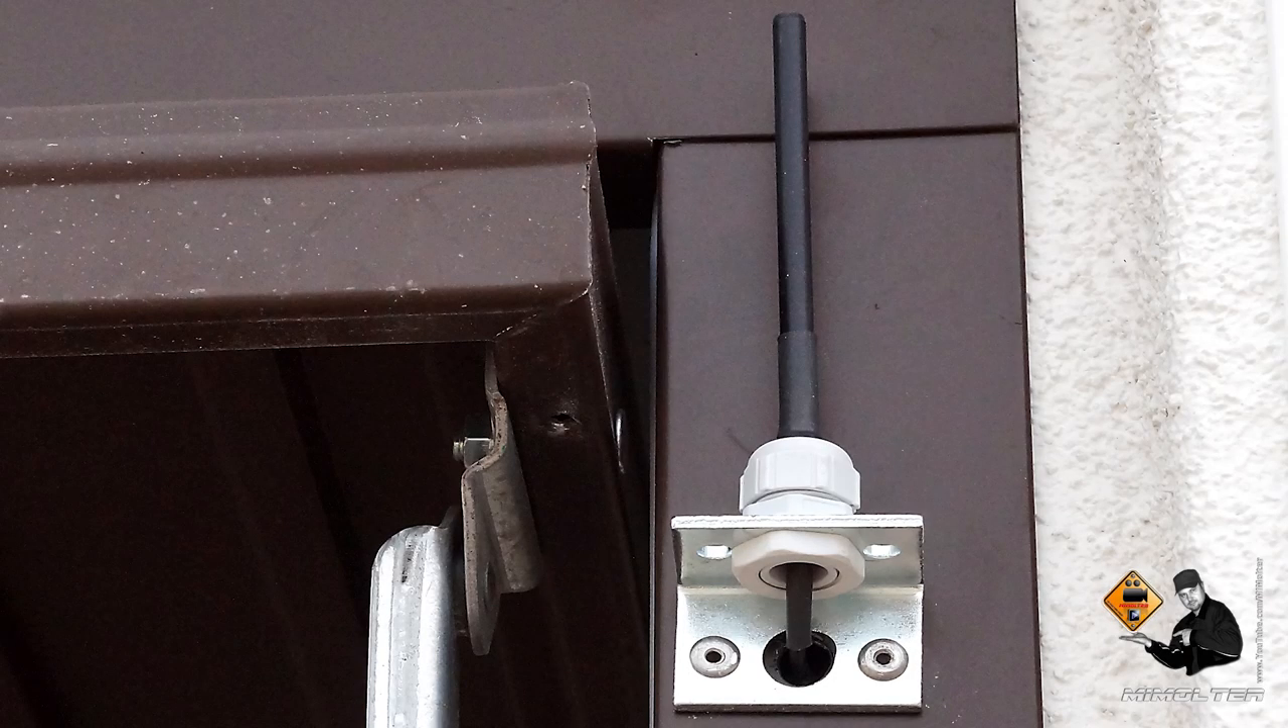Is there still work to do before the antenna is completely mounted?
No.